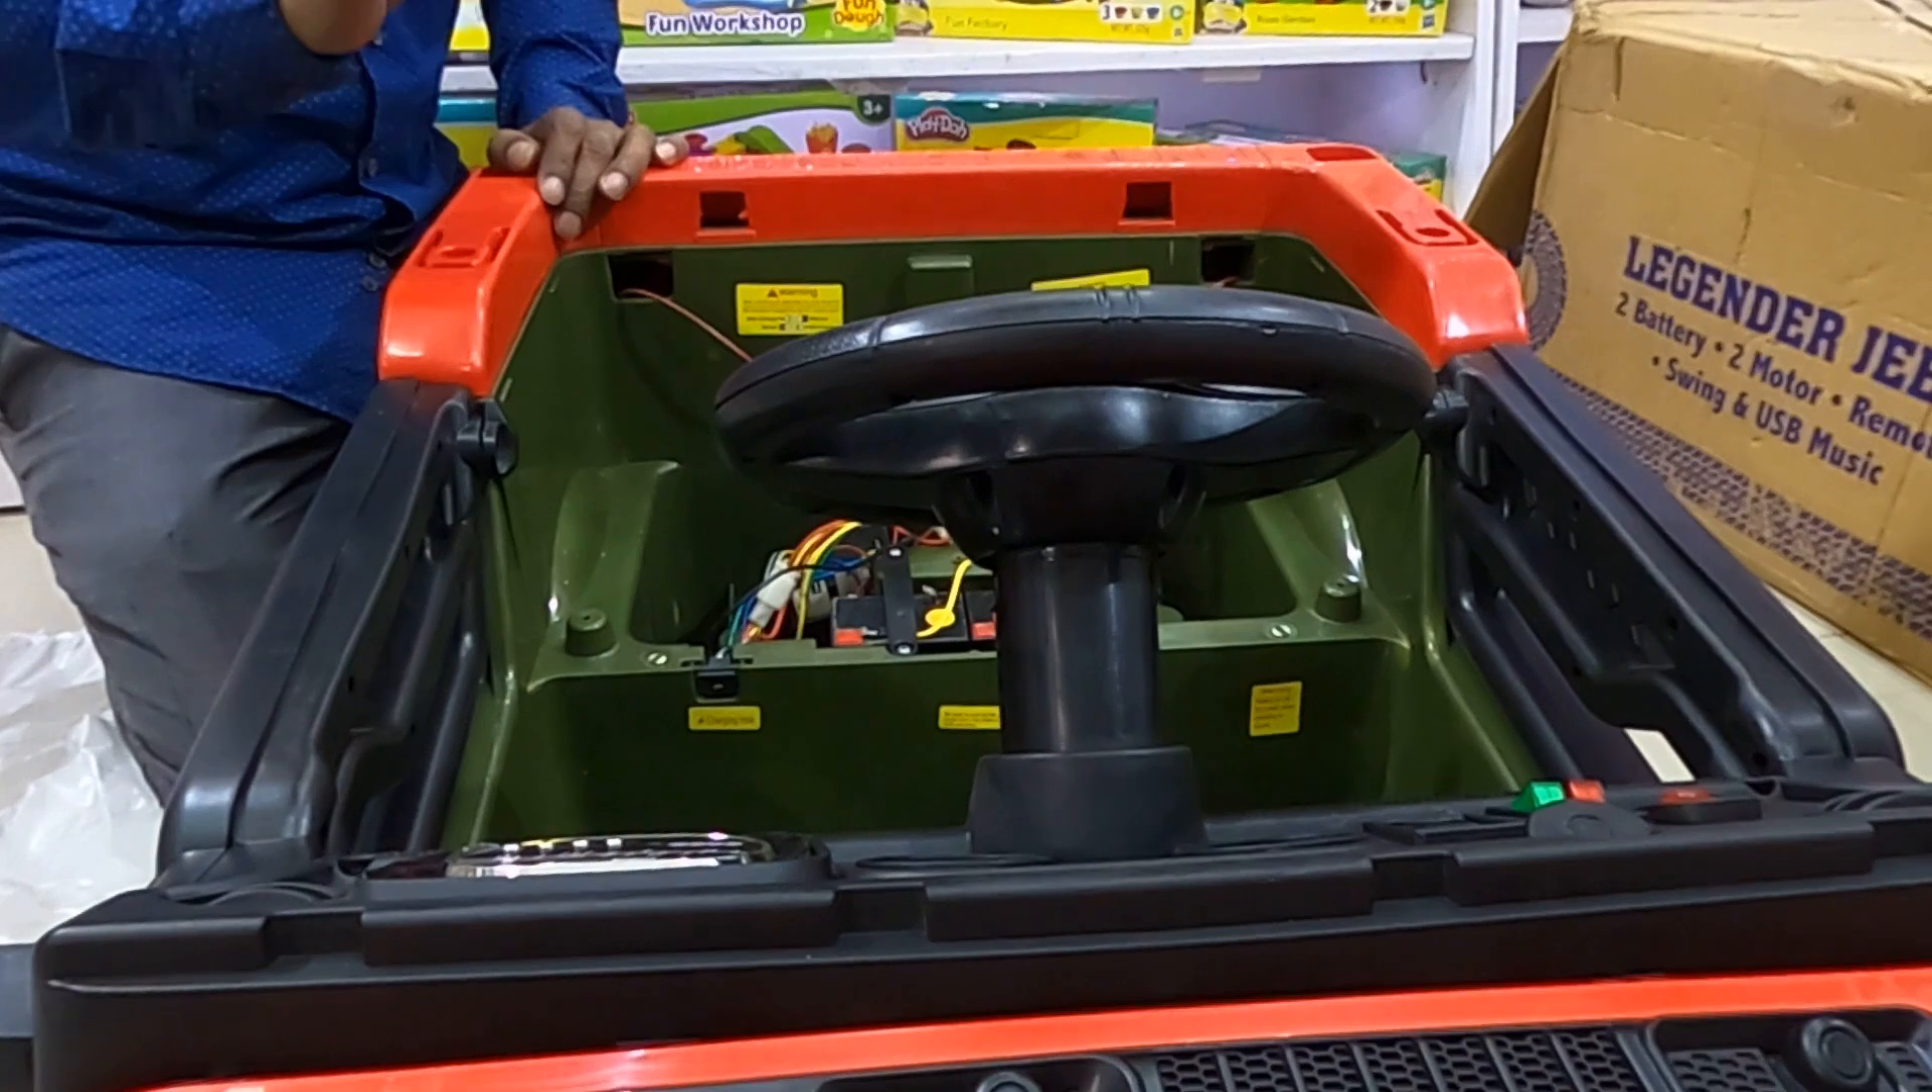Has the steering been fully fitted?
Yes.